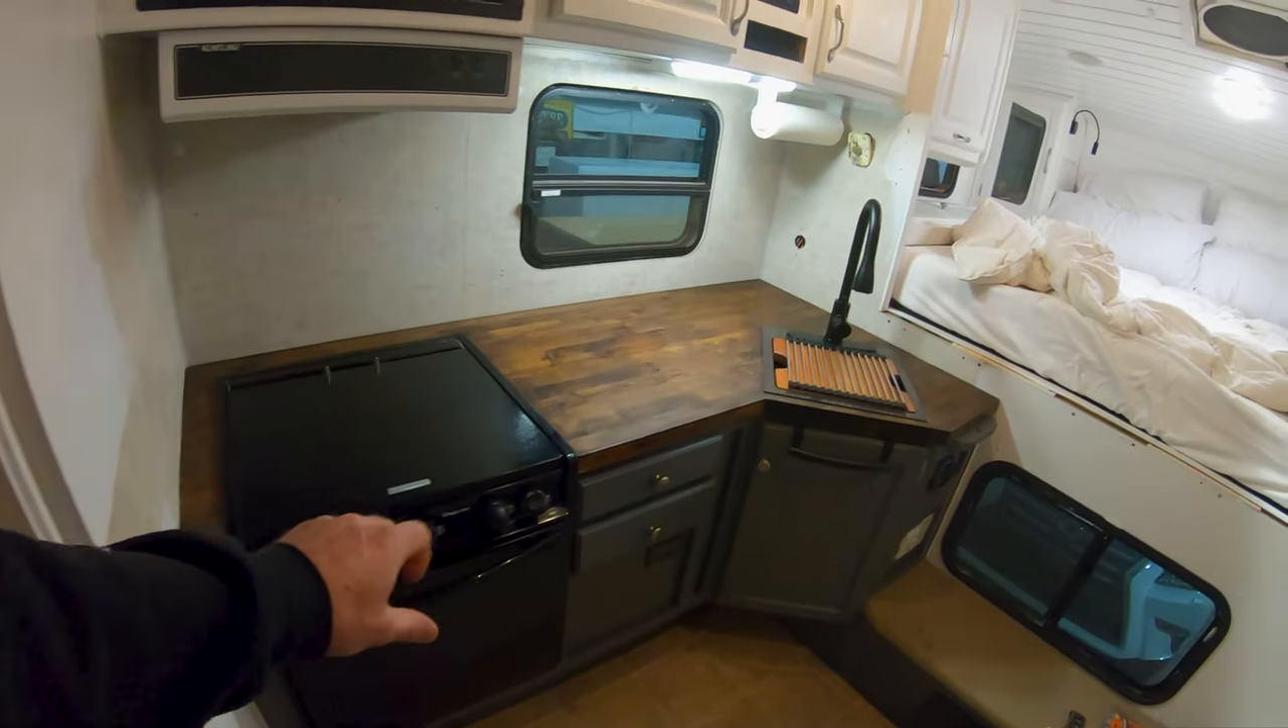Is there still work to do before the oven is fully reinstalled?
No.